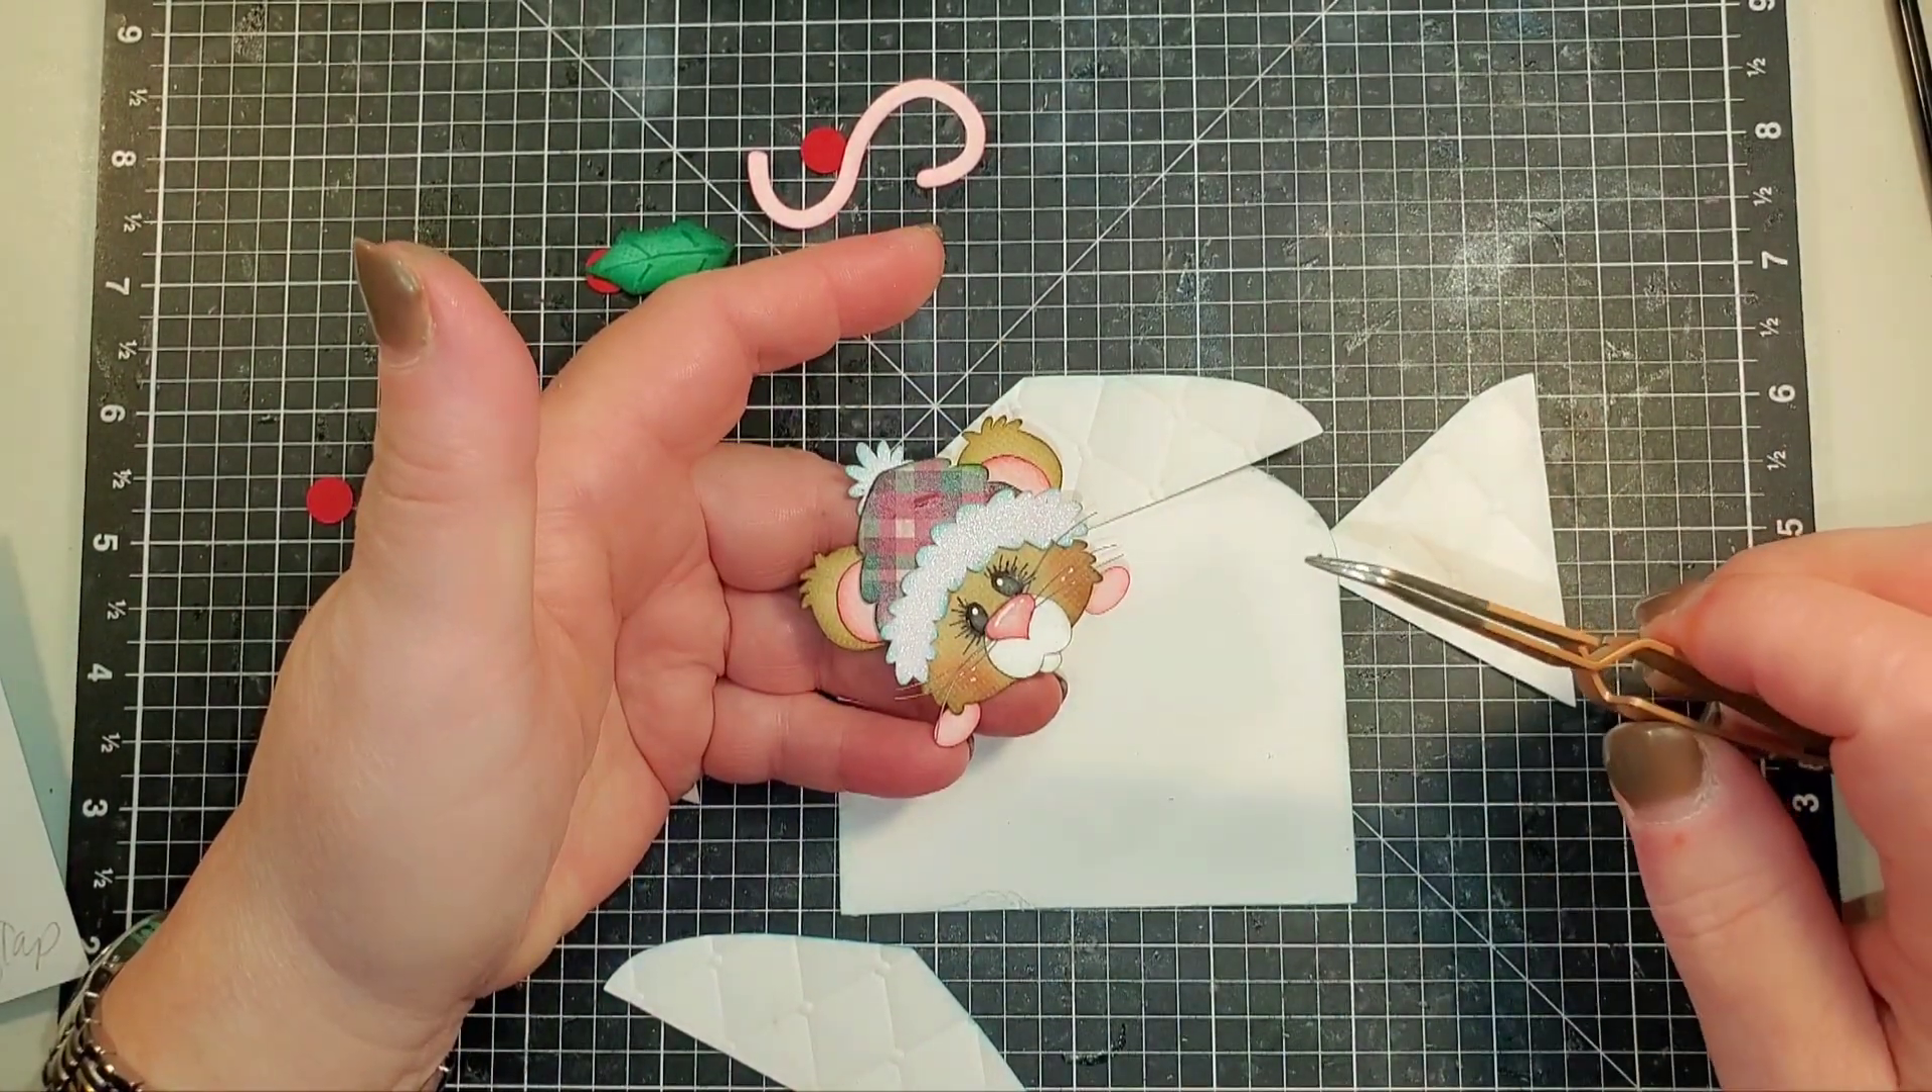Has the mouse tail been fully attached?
No.